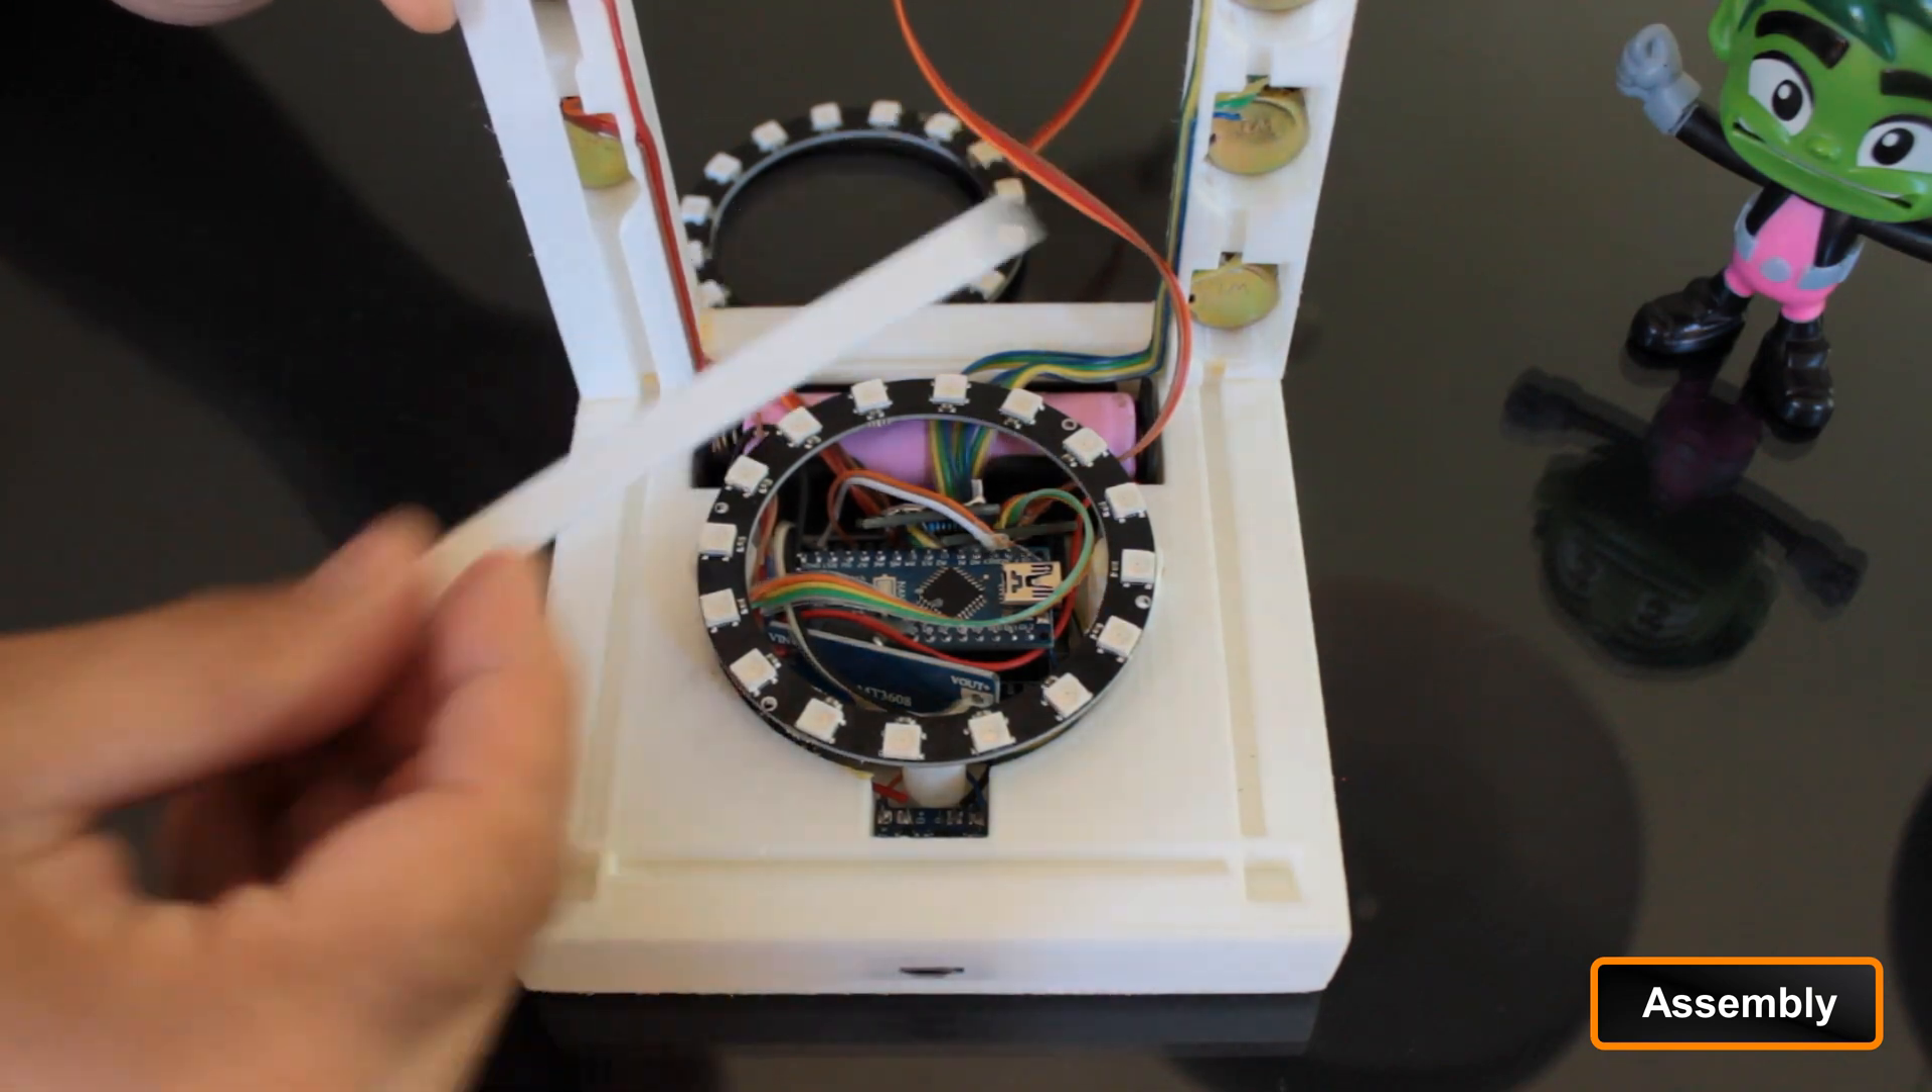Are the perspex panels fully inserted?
No.